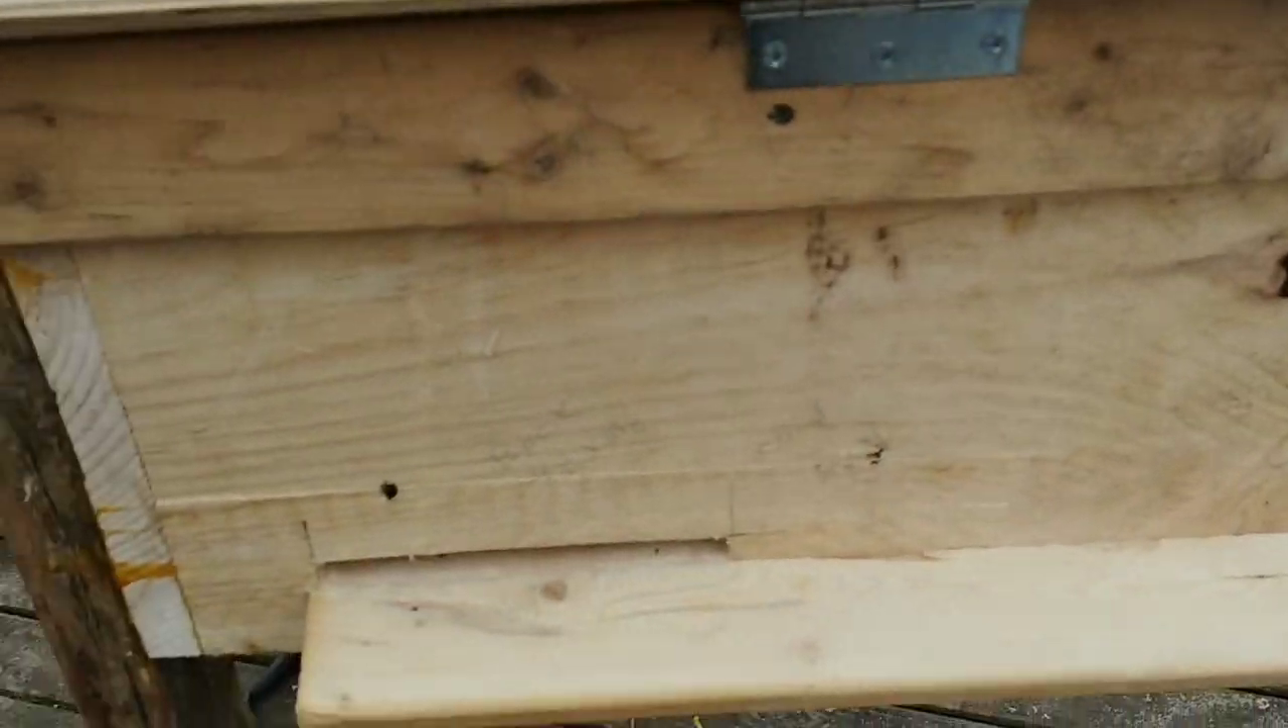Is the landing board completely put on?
Yes.